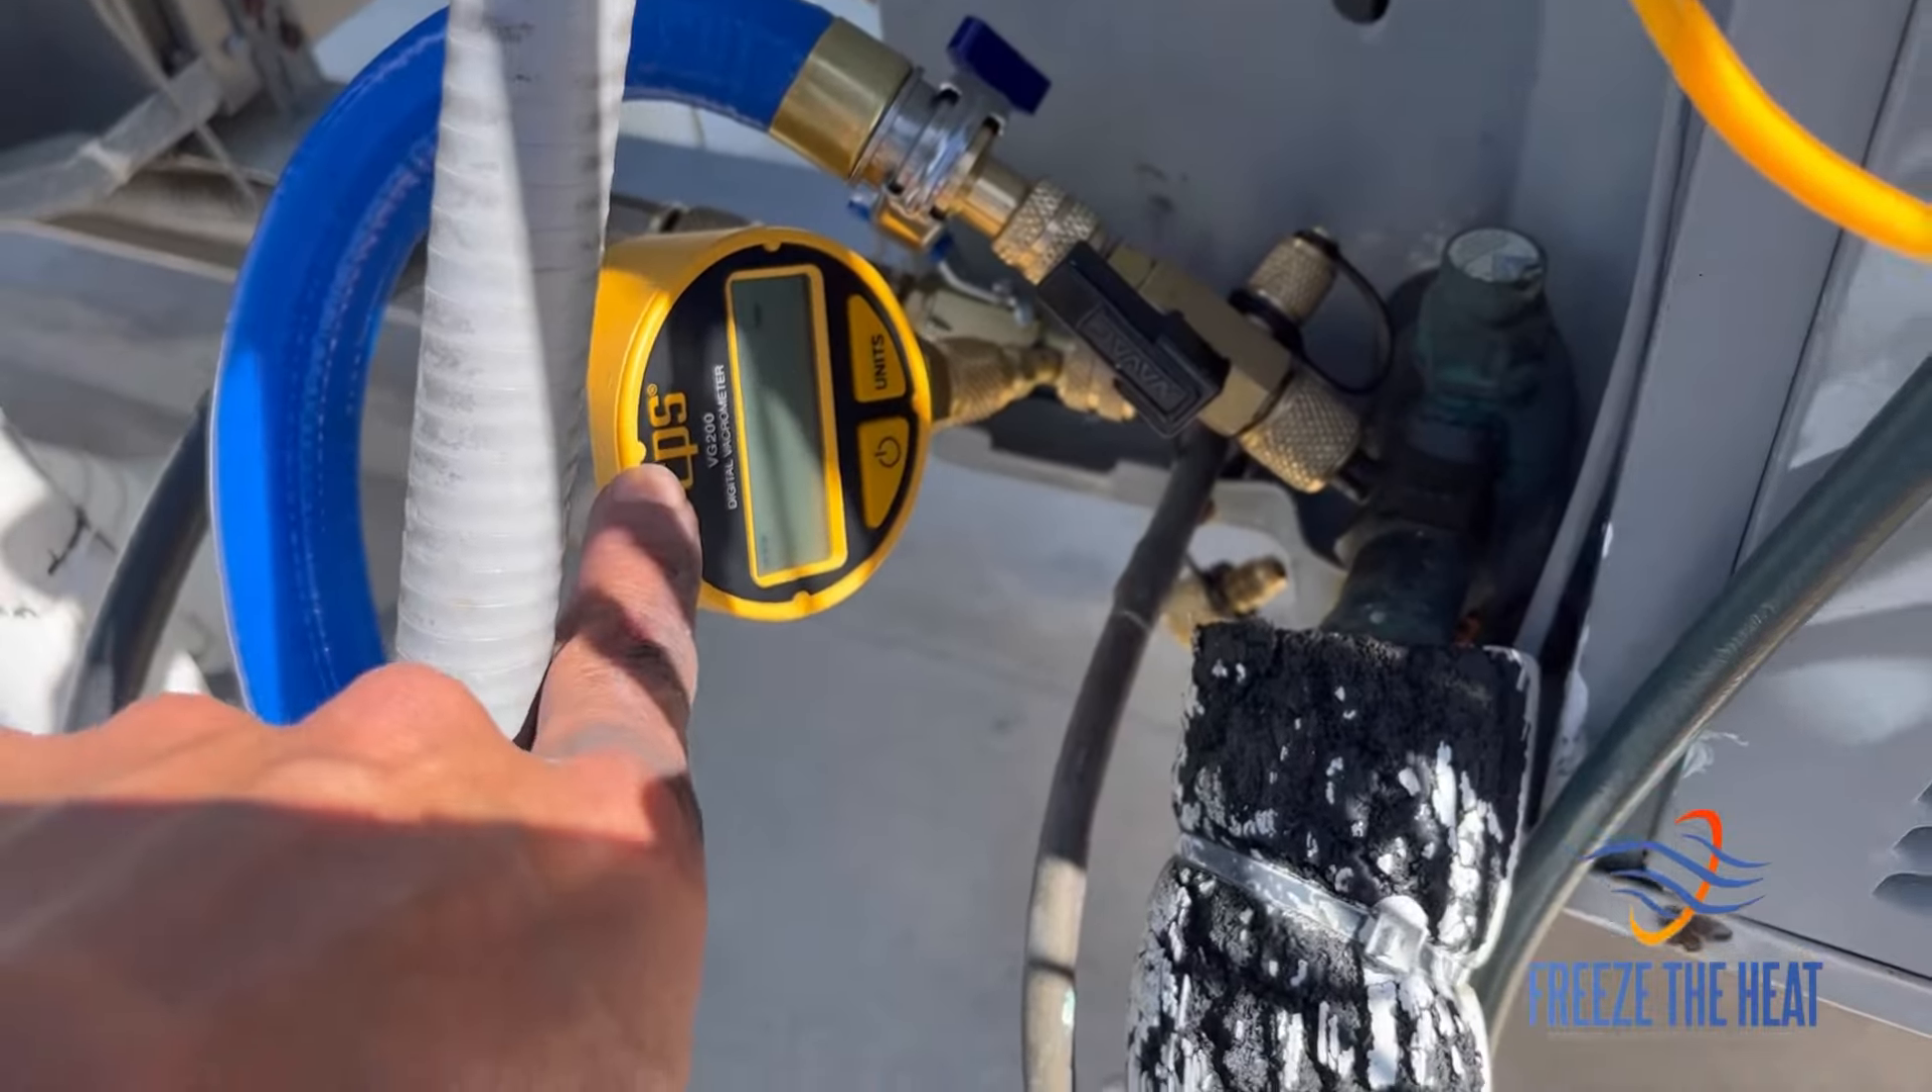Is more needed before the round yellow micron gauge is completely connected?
No.